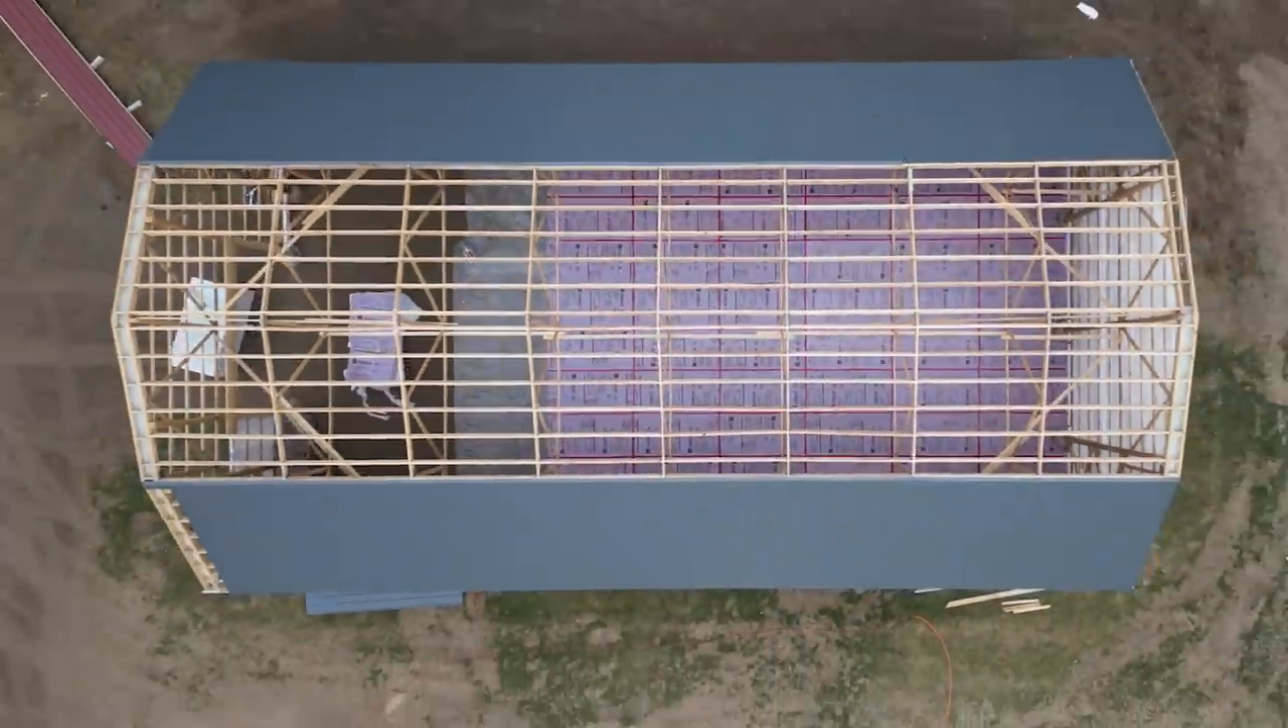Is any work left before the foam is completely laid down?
Yes.